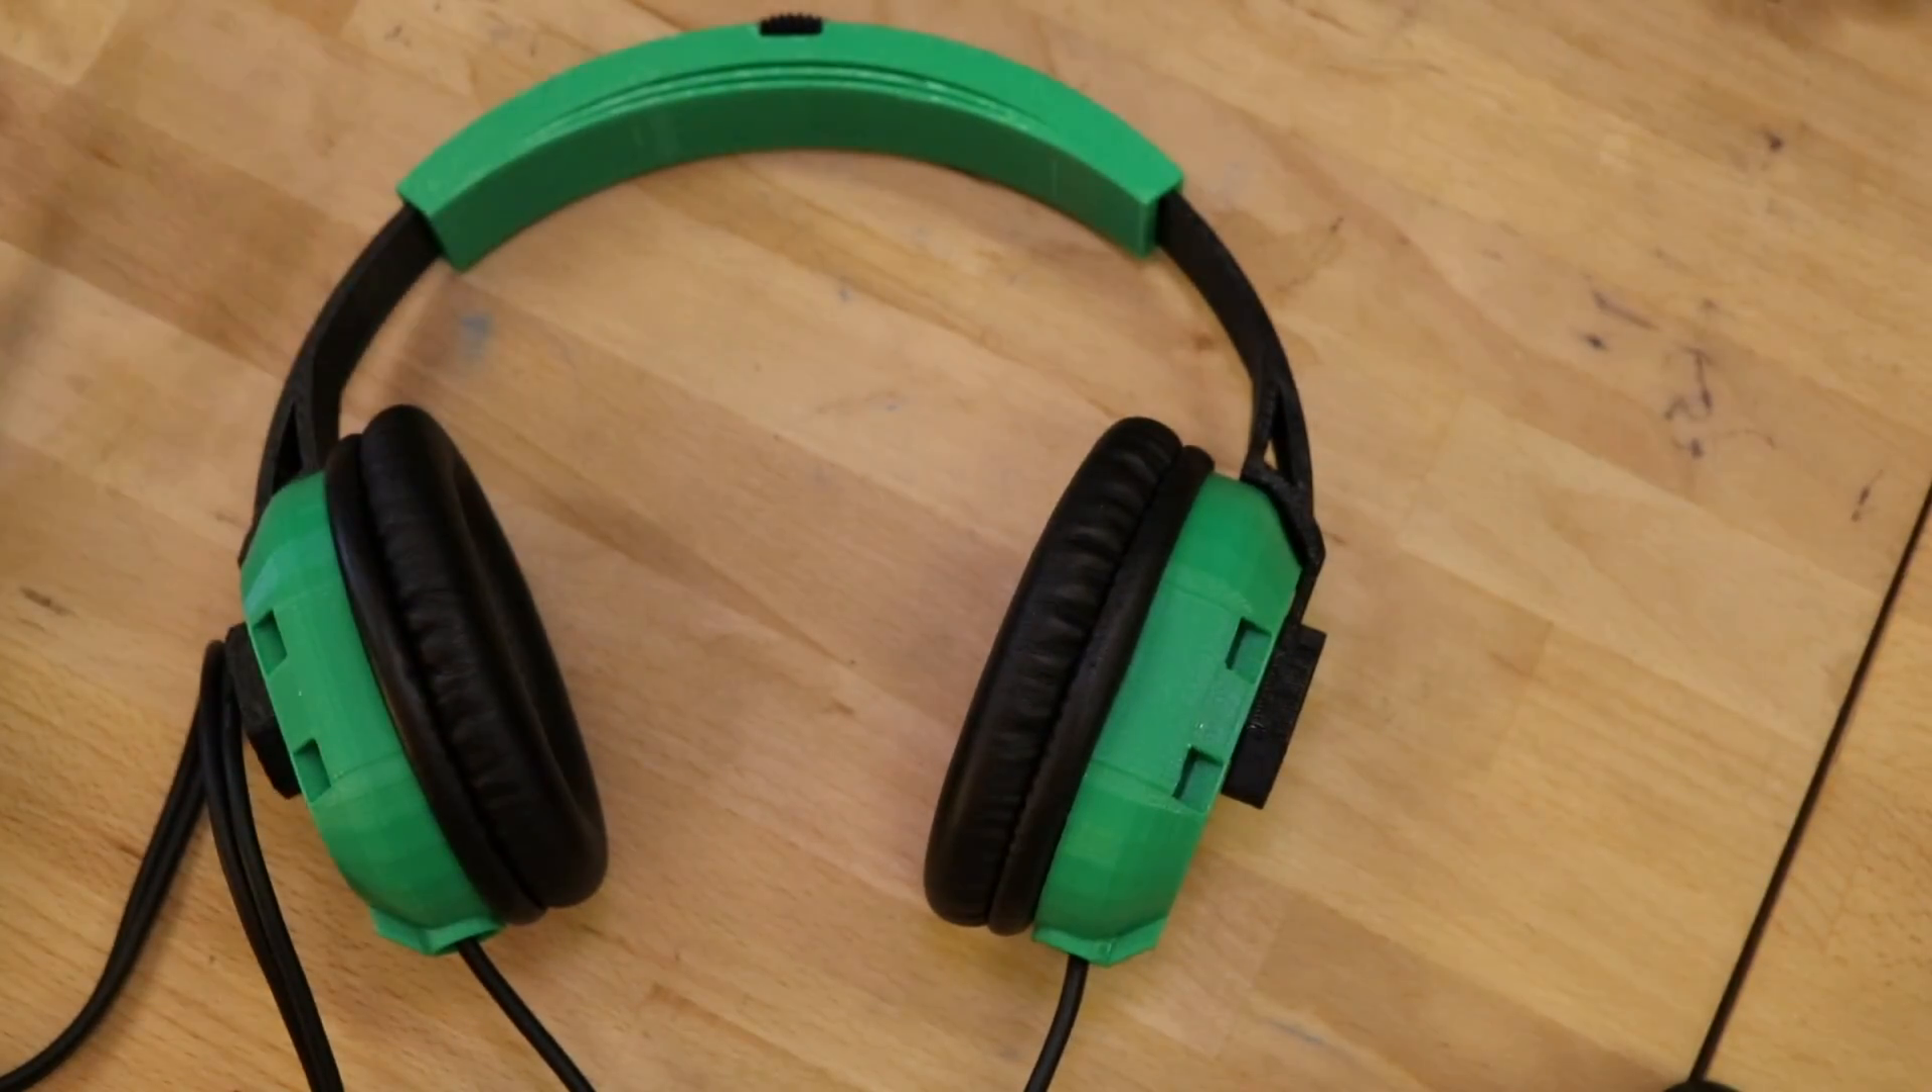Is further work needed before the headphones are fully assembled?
No.